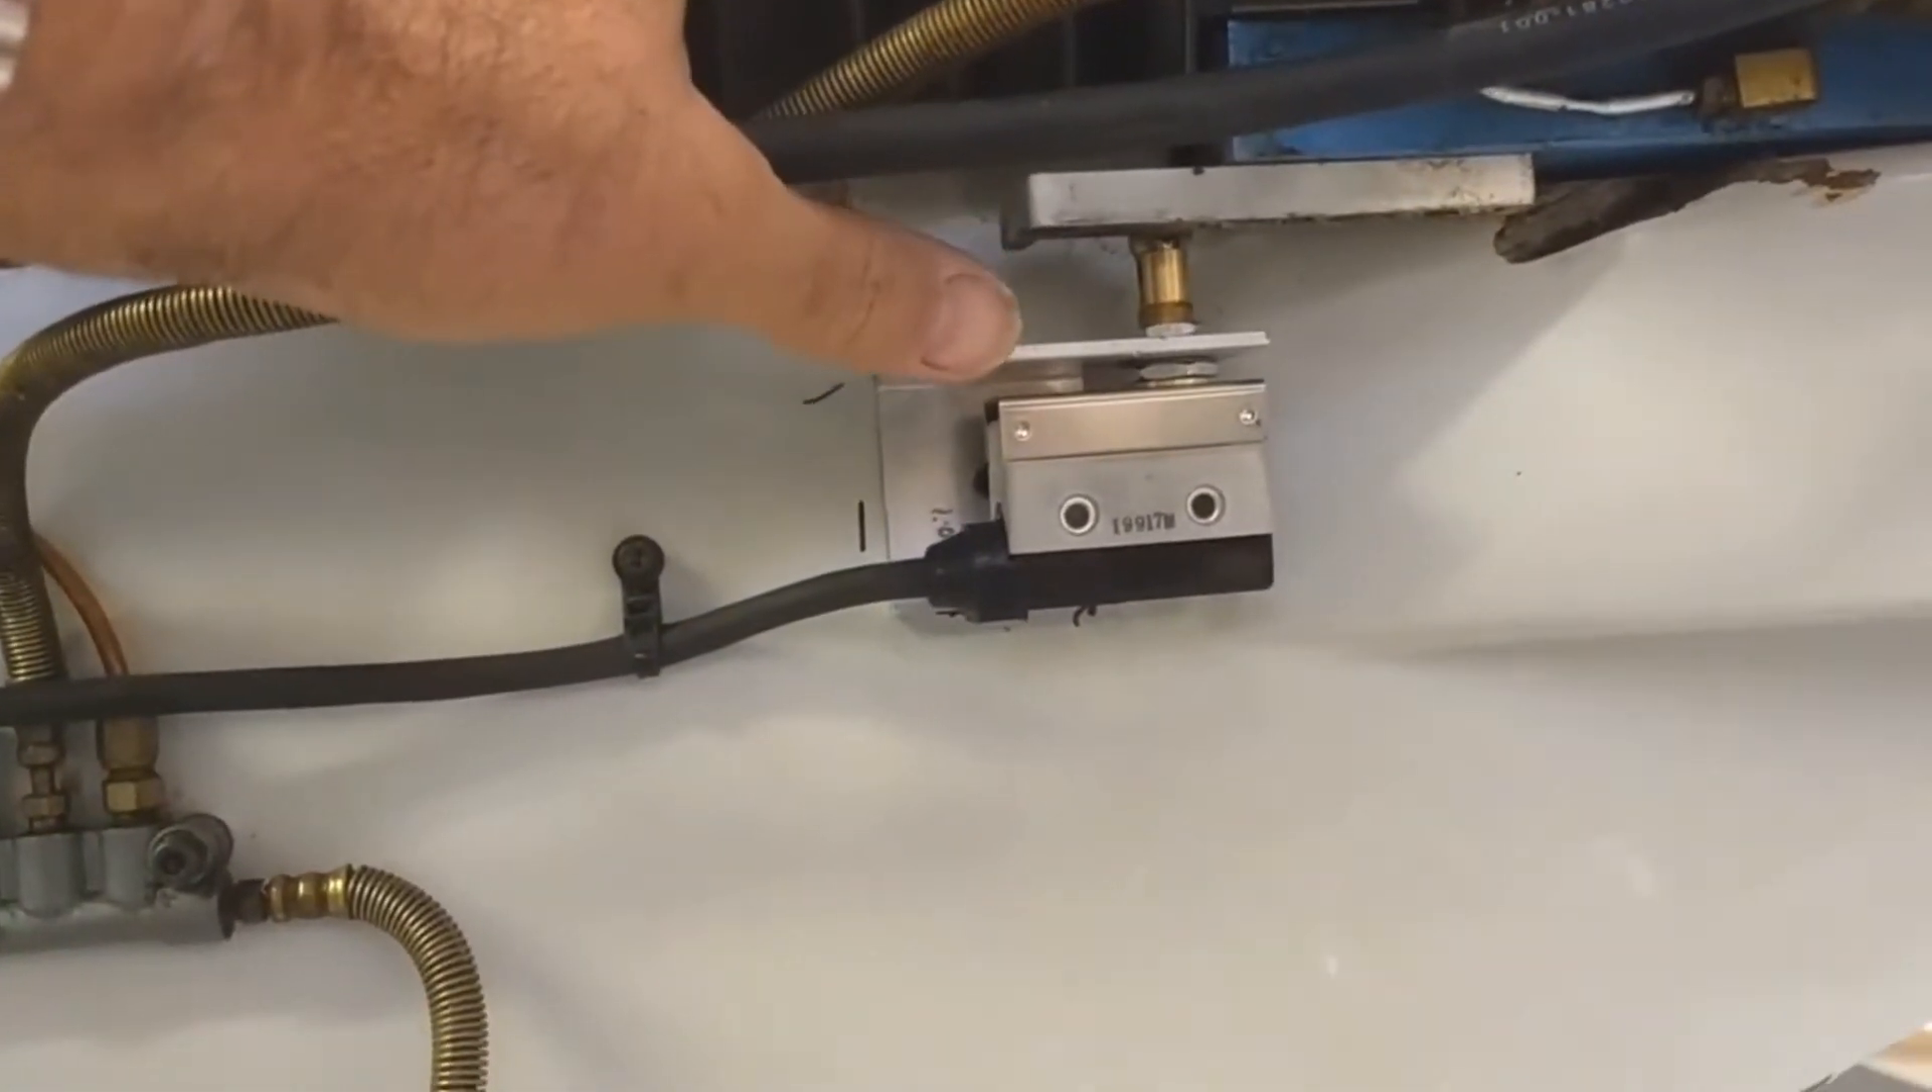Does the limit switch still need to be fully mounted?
No.